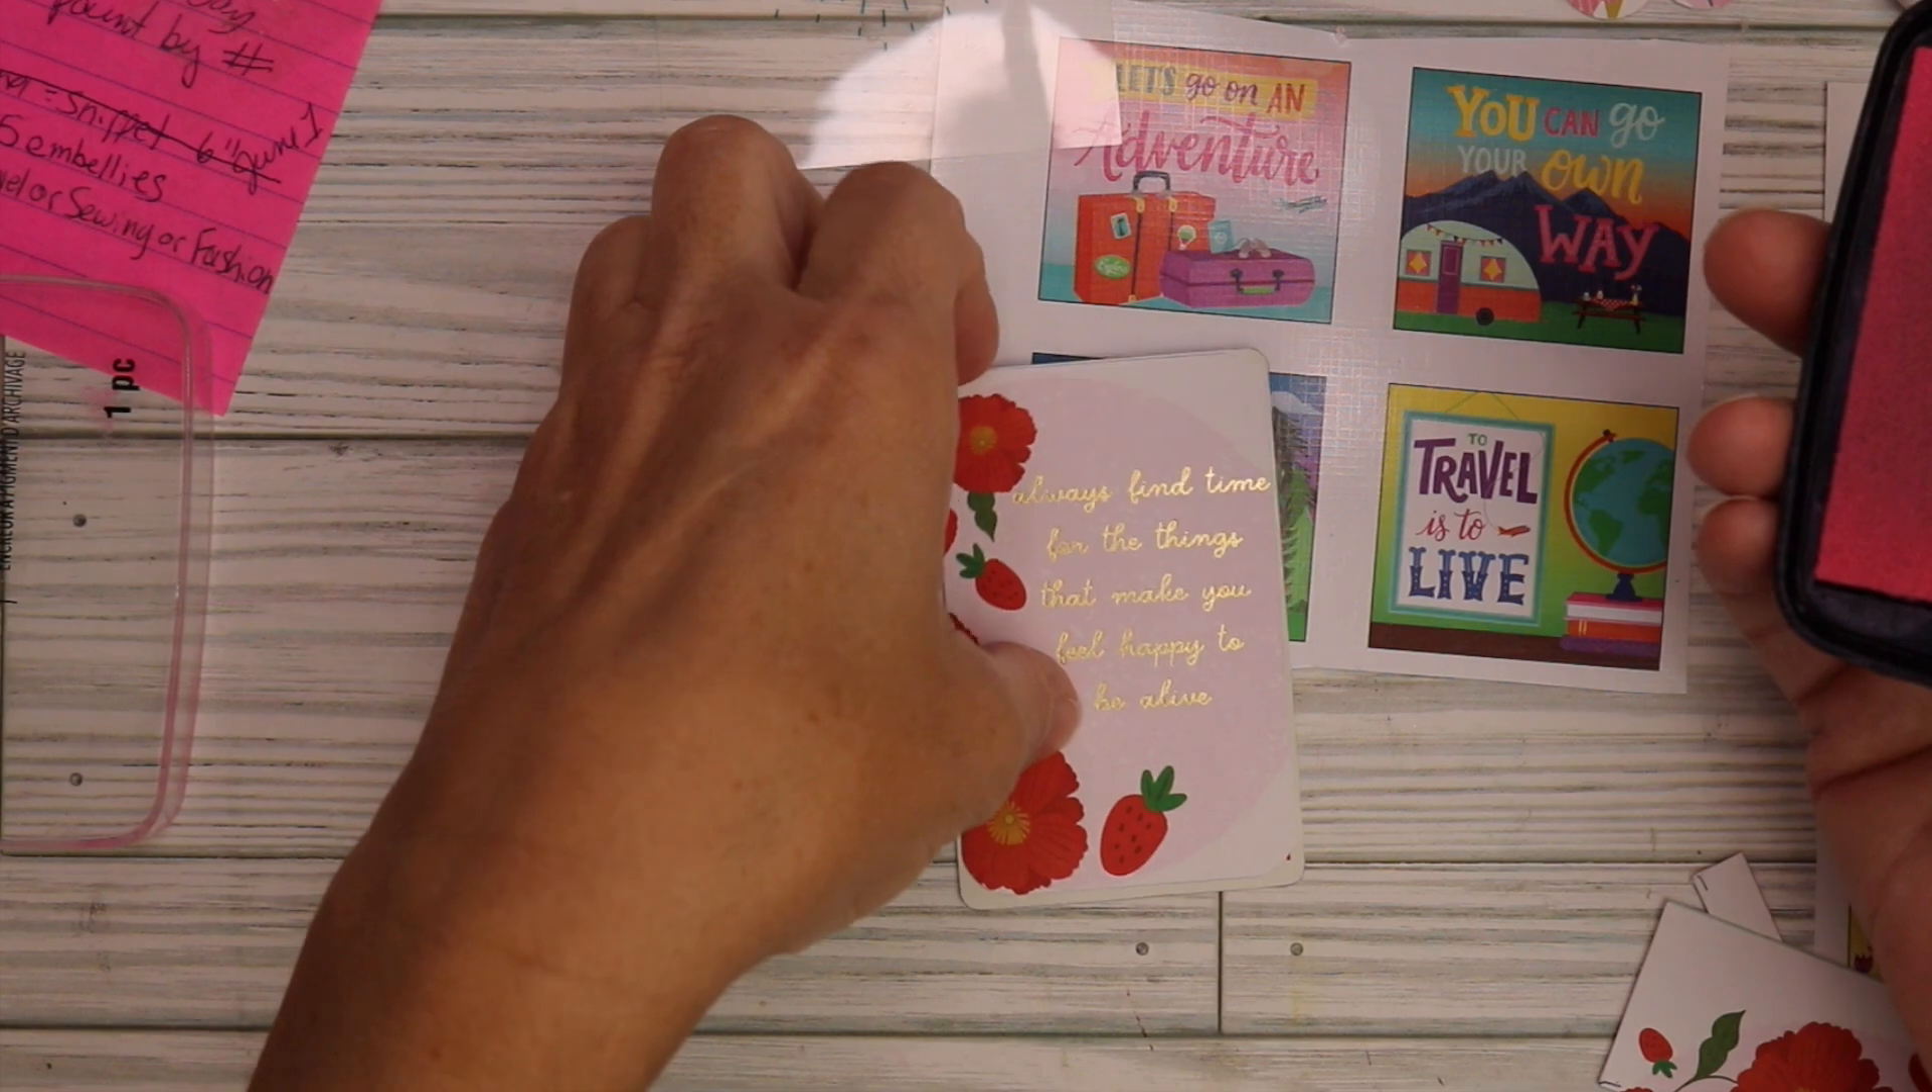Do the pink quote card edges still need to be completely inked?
Yes.